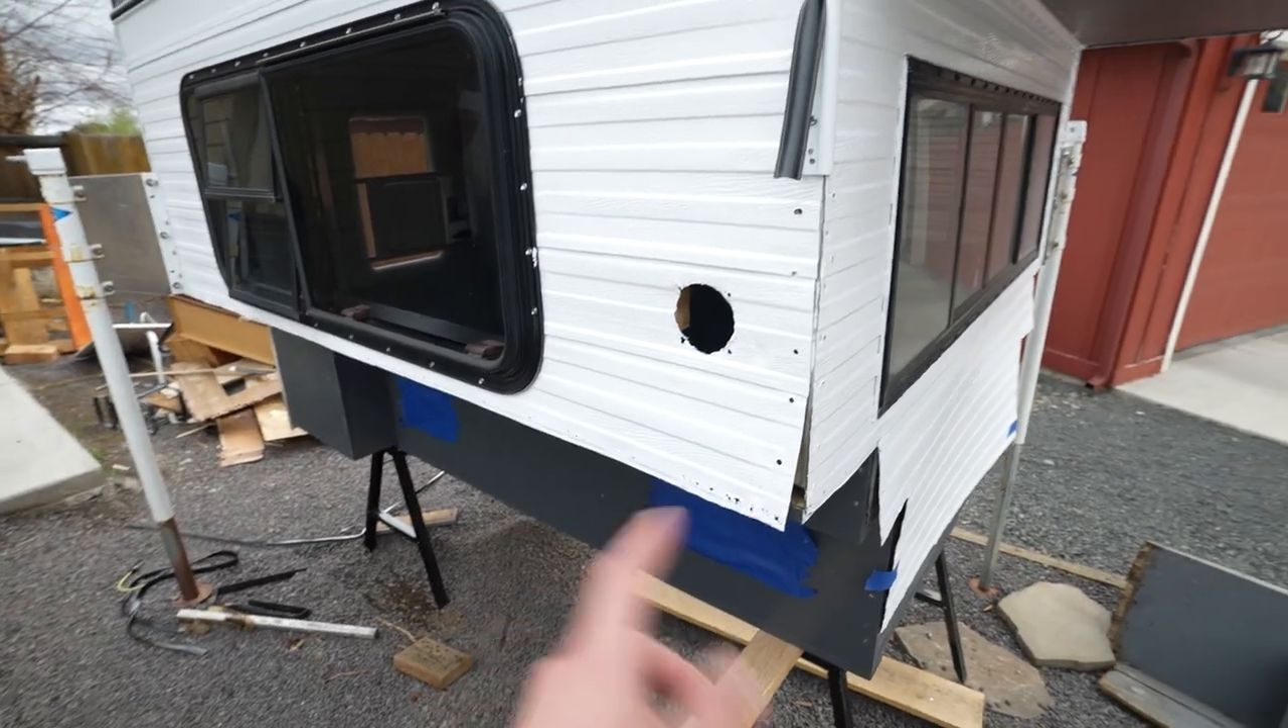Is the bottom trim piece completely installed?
No.